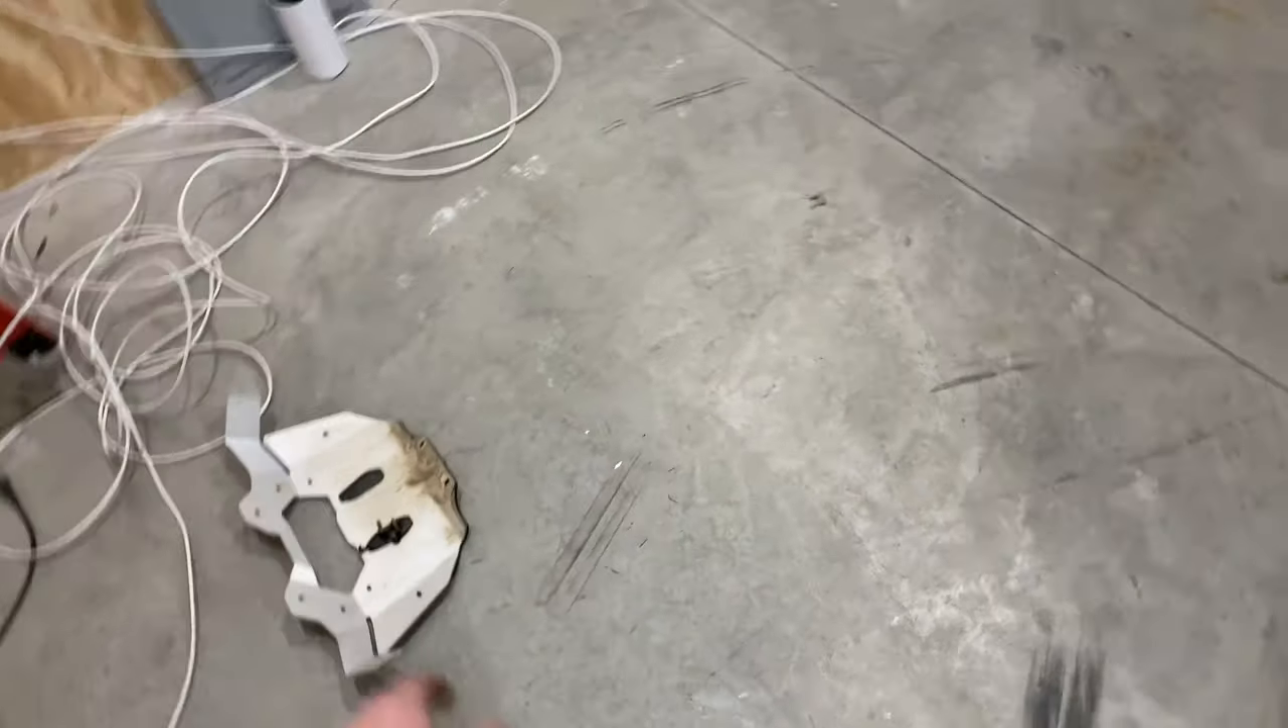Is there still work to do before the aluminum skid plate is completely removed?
No.